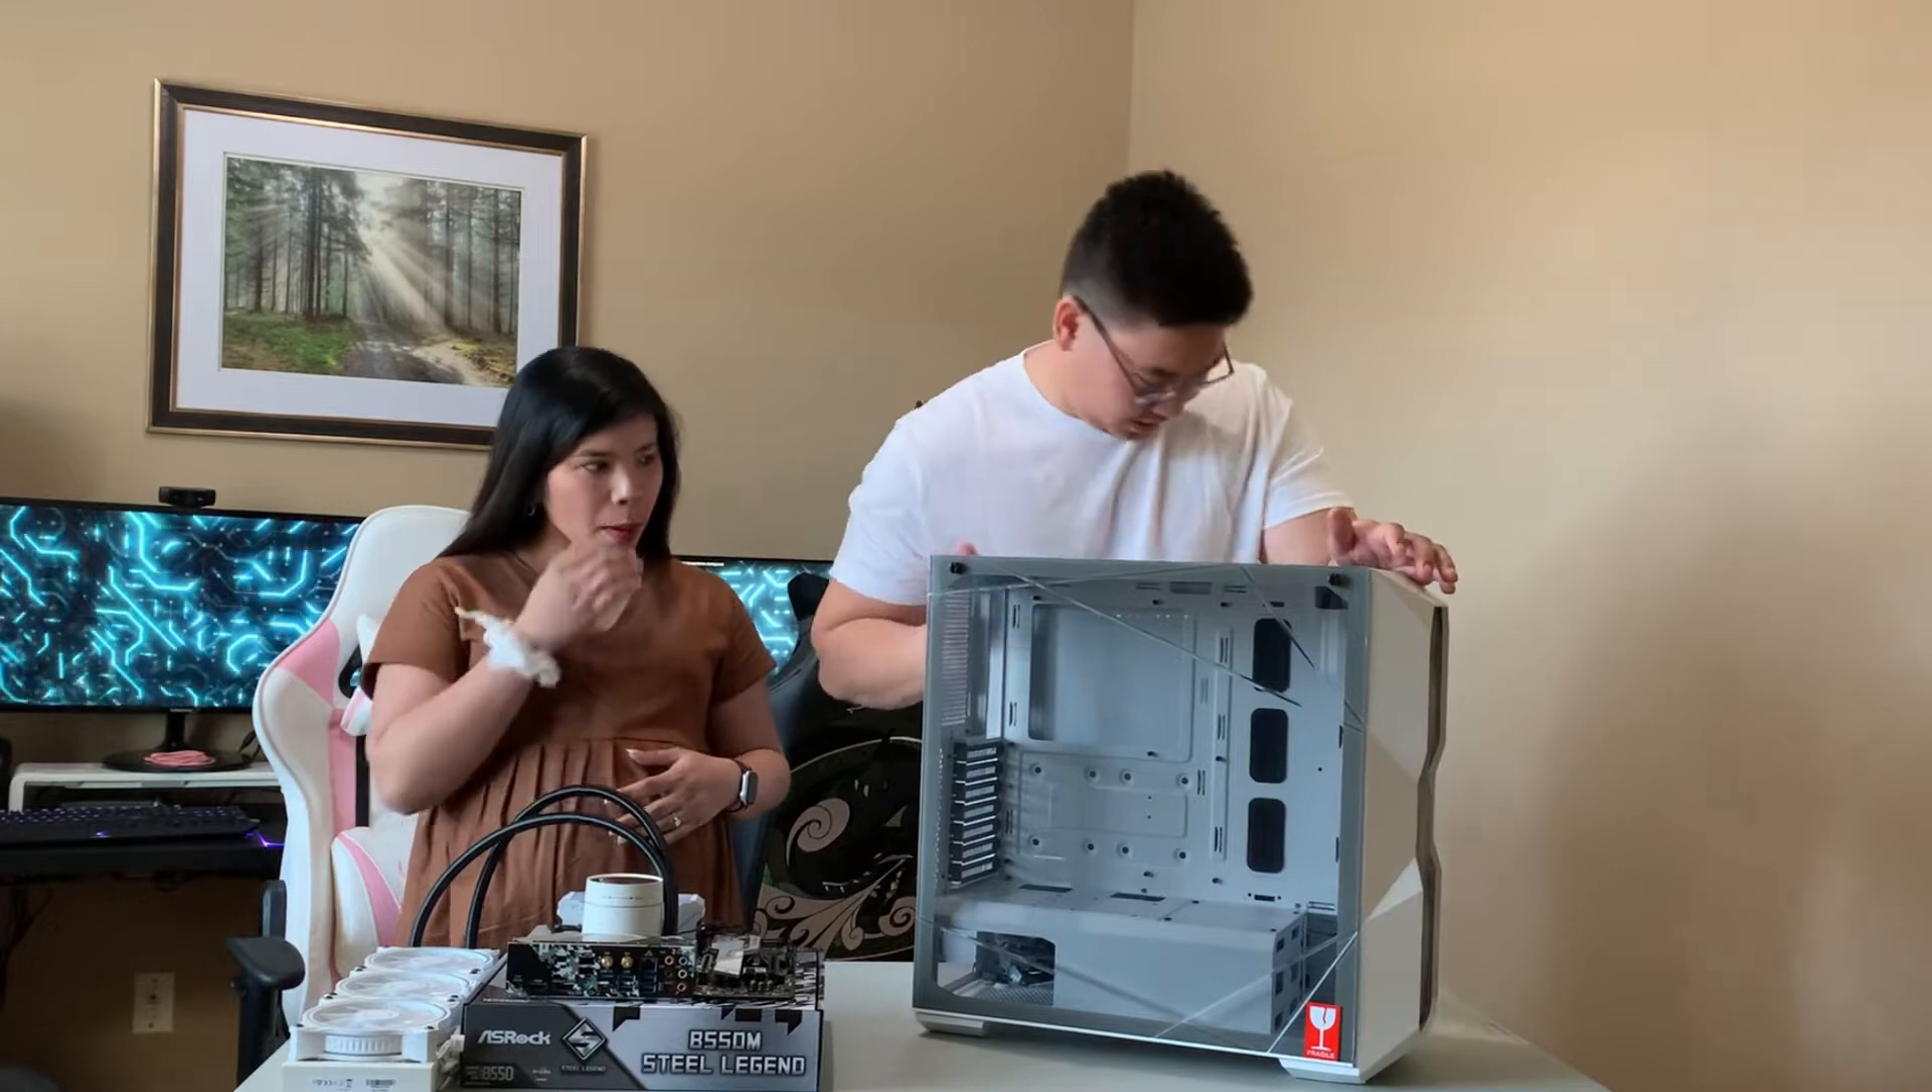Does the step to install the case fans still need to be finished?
Yes.